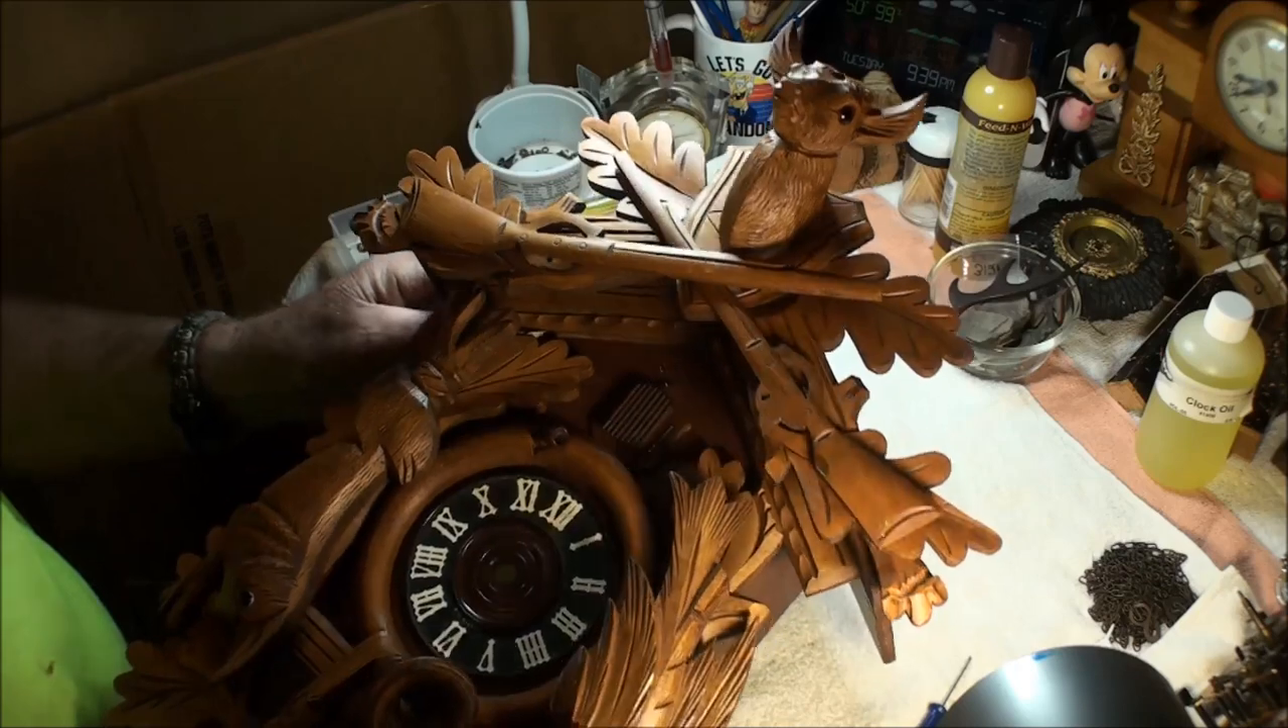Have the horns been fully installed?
No.